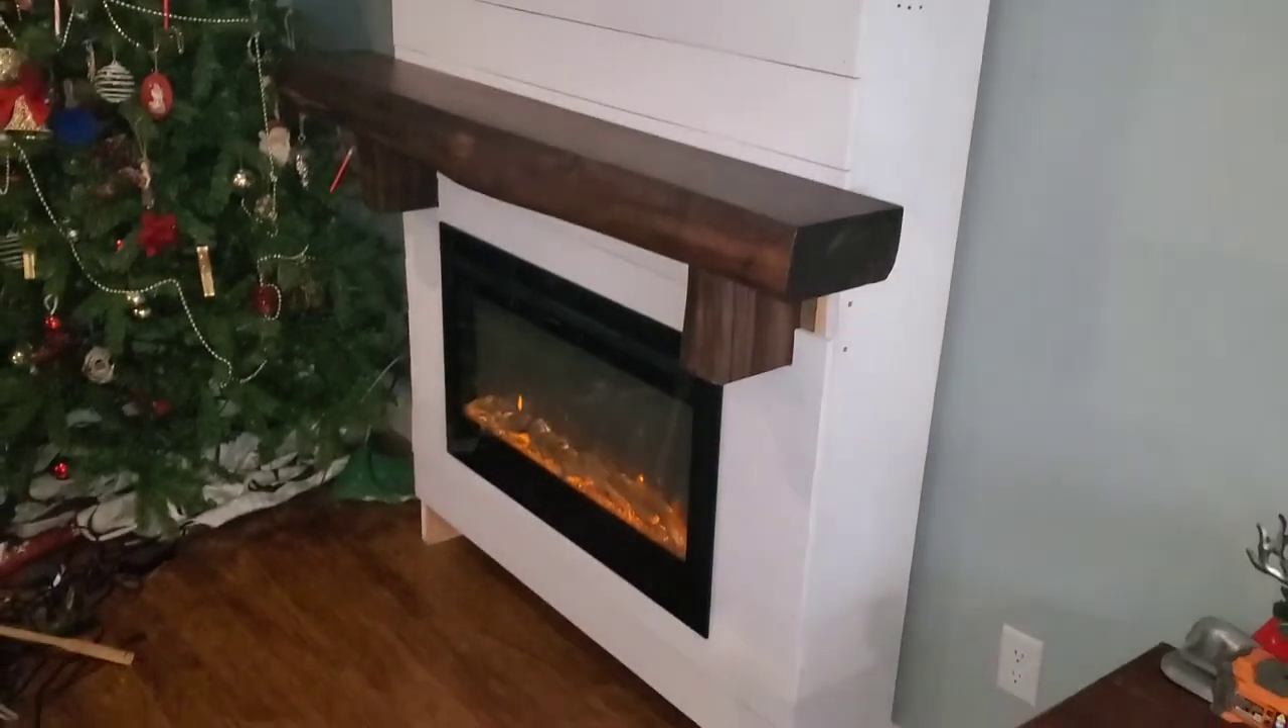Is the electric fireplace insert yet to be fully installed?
No.